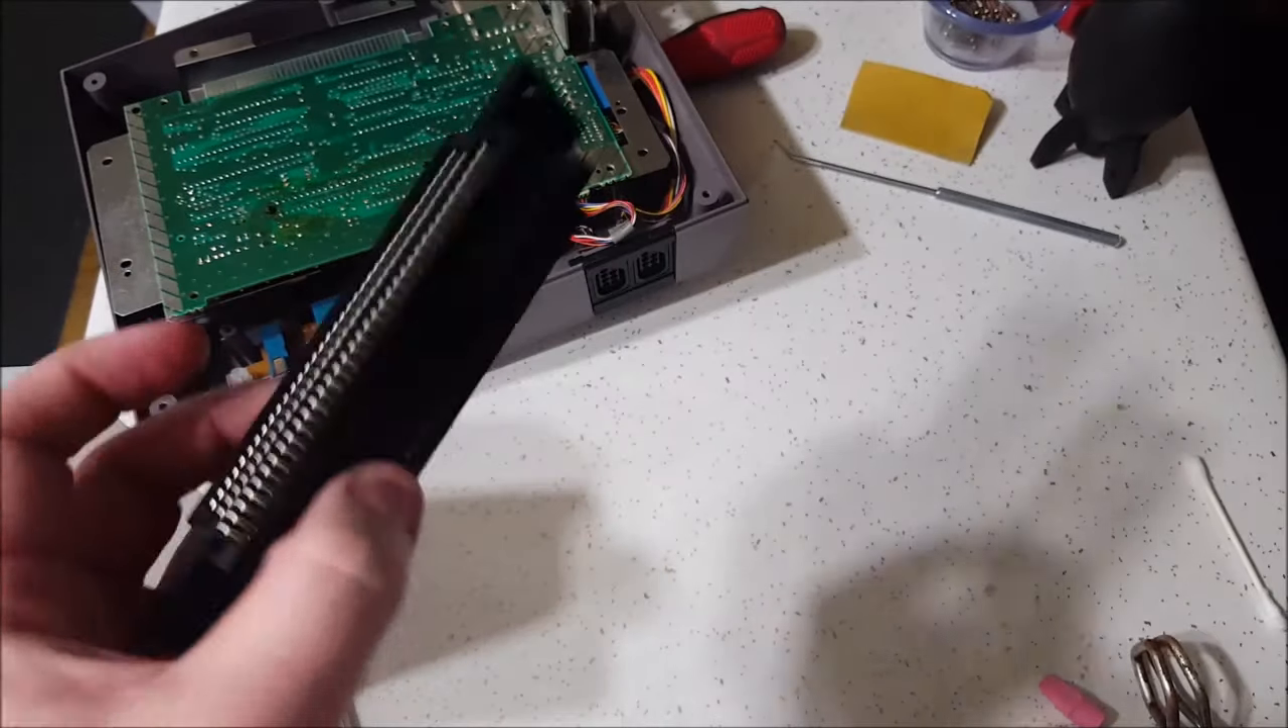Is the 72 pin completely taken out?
Yes.